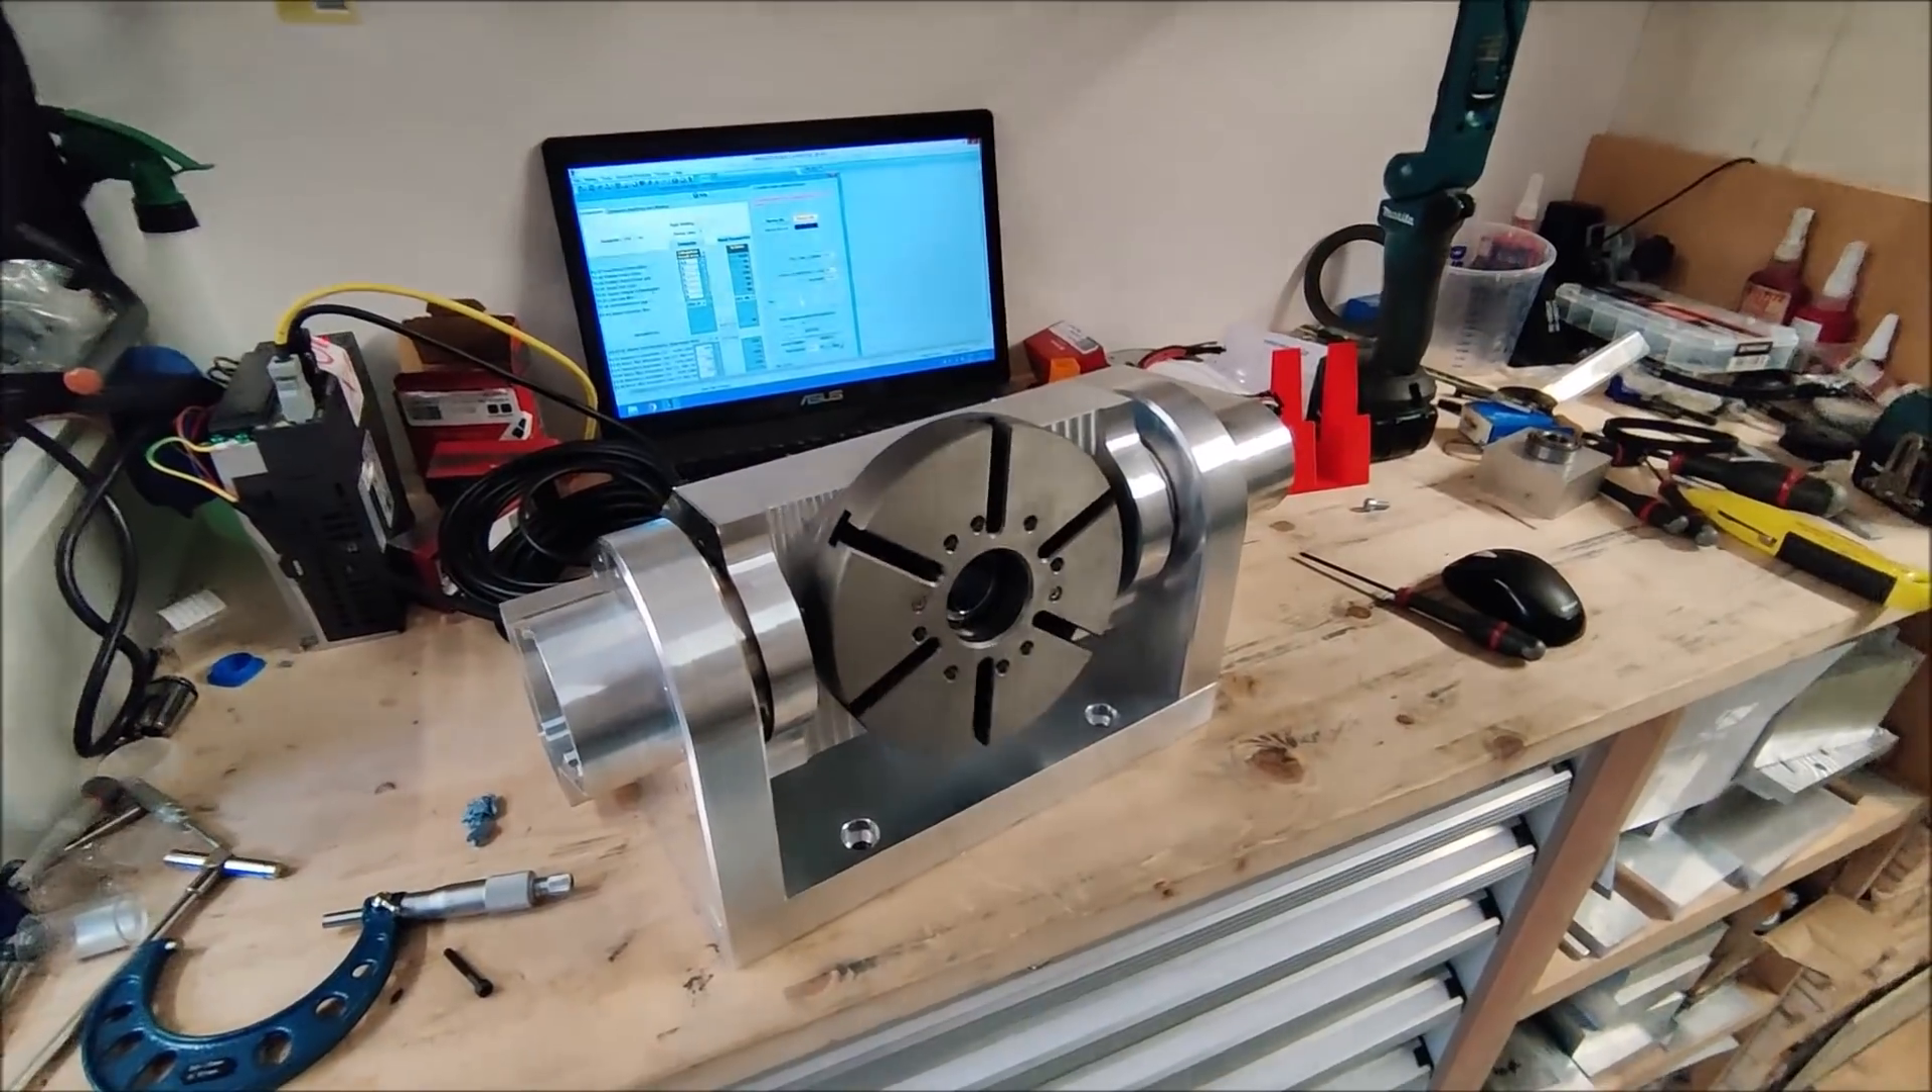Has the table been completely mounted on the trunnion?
Yes.